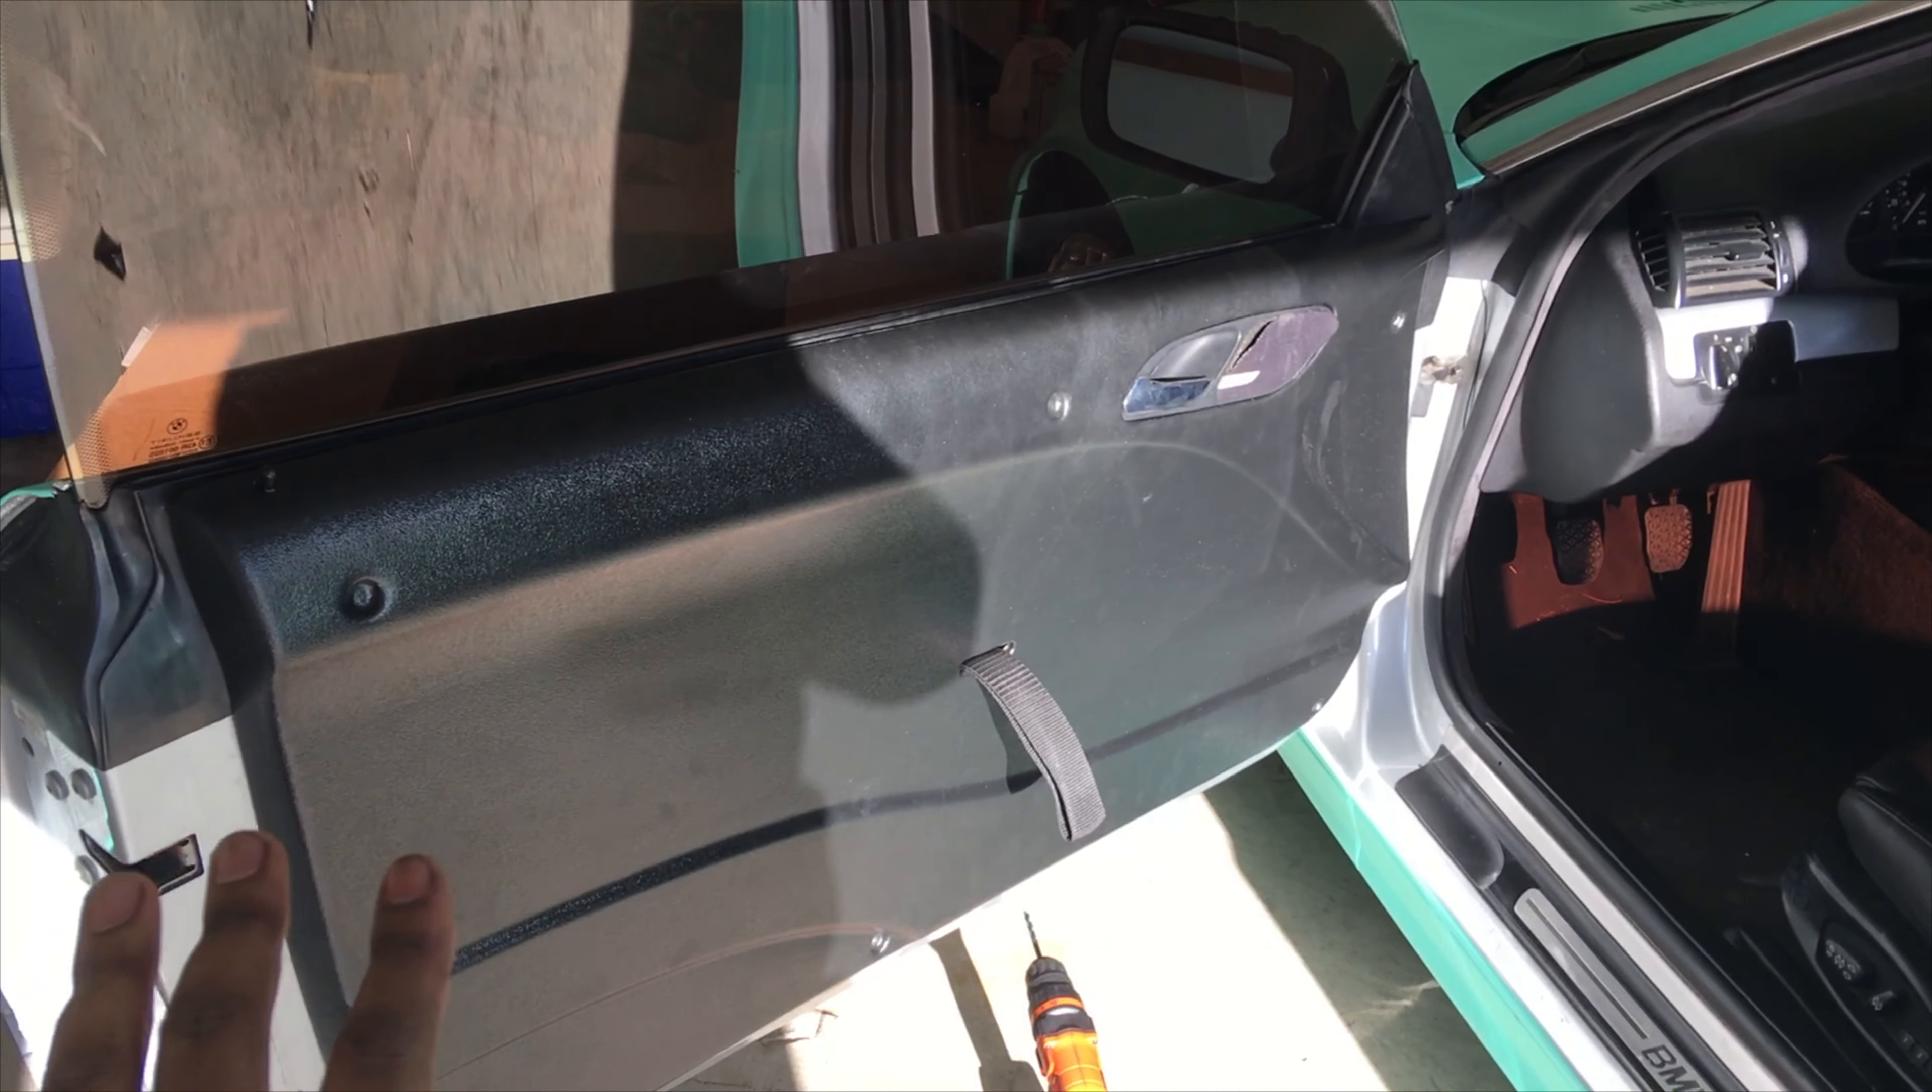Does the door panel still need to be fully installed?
No.